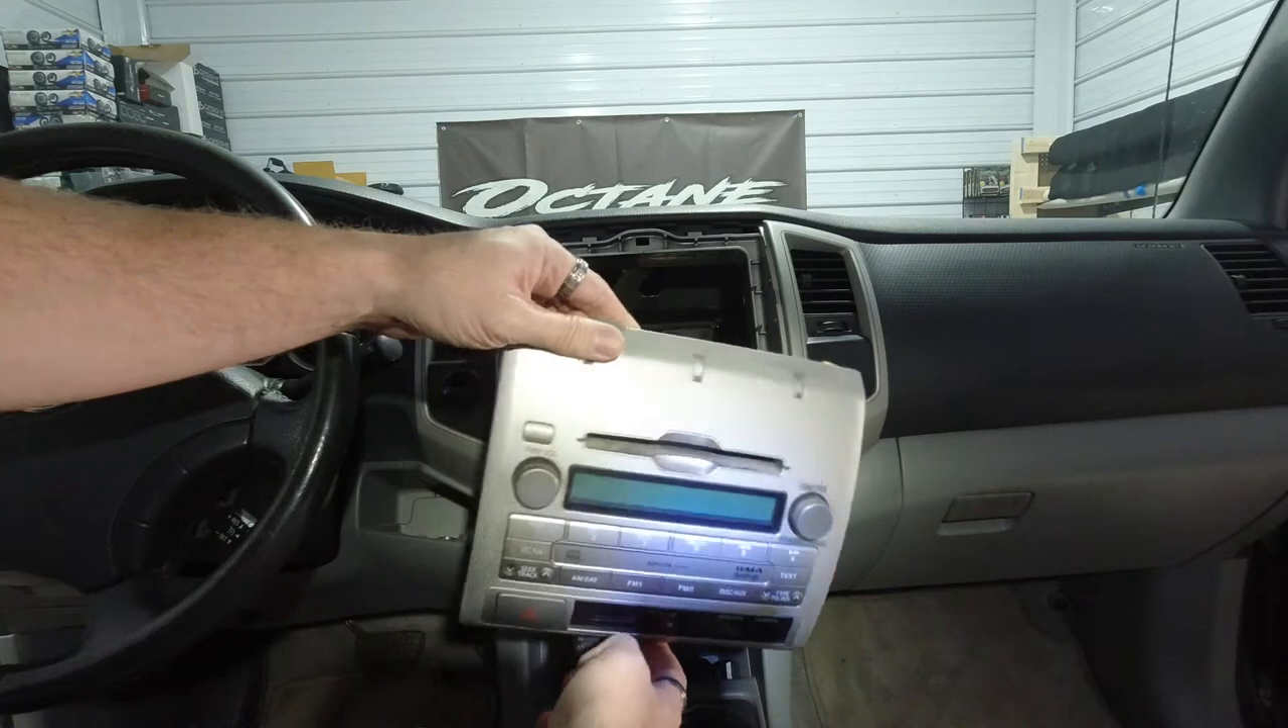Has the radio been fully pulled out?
Yes.